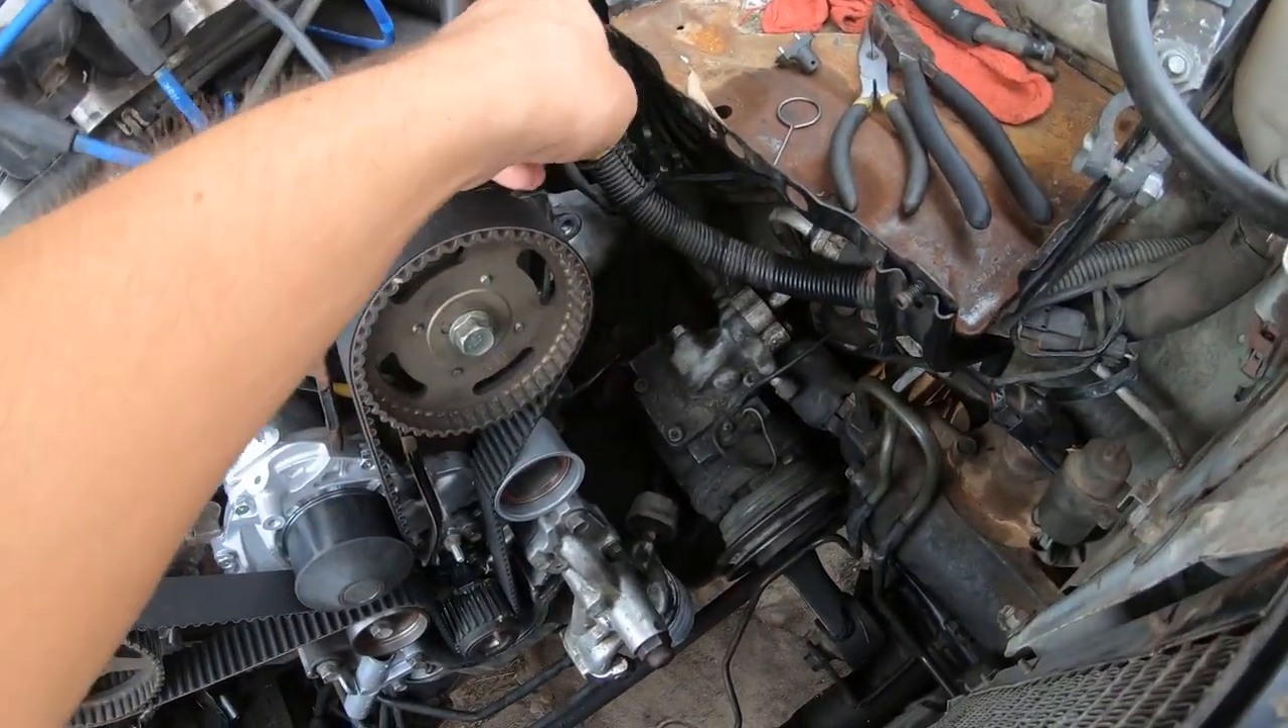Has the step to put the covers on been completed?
No.